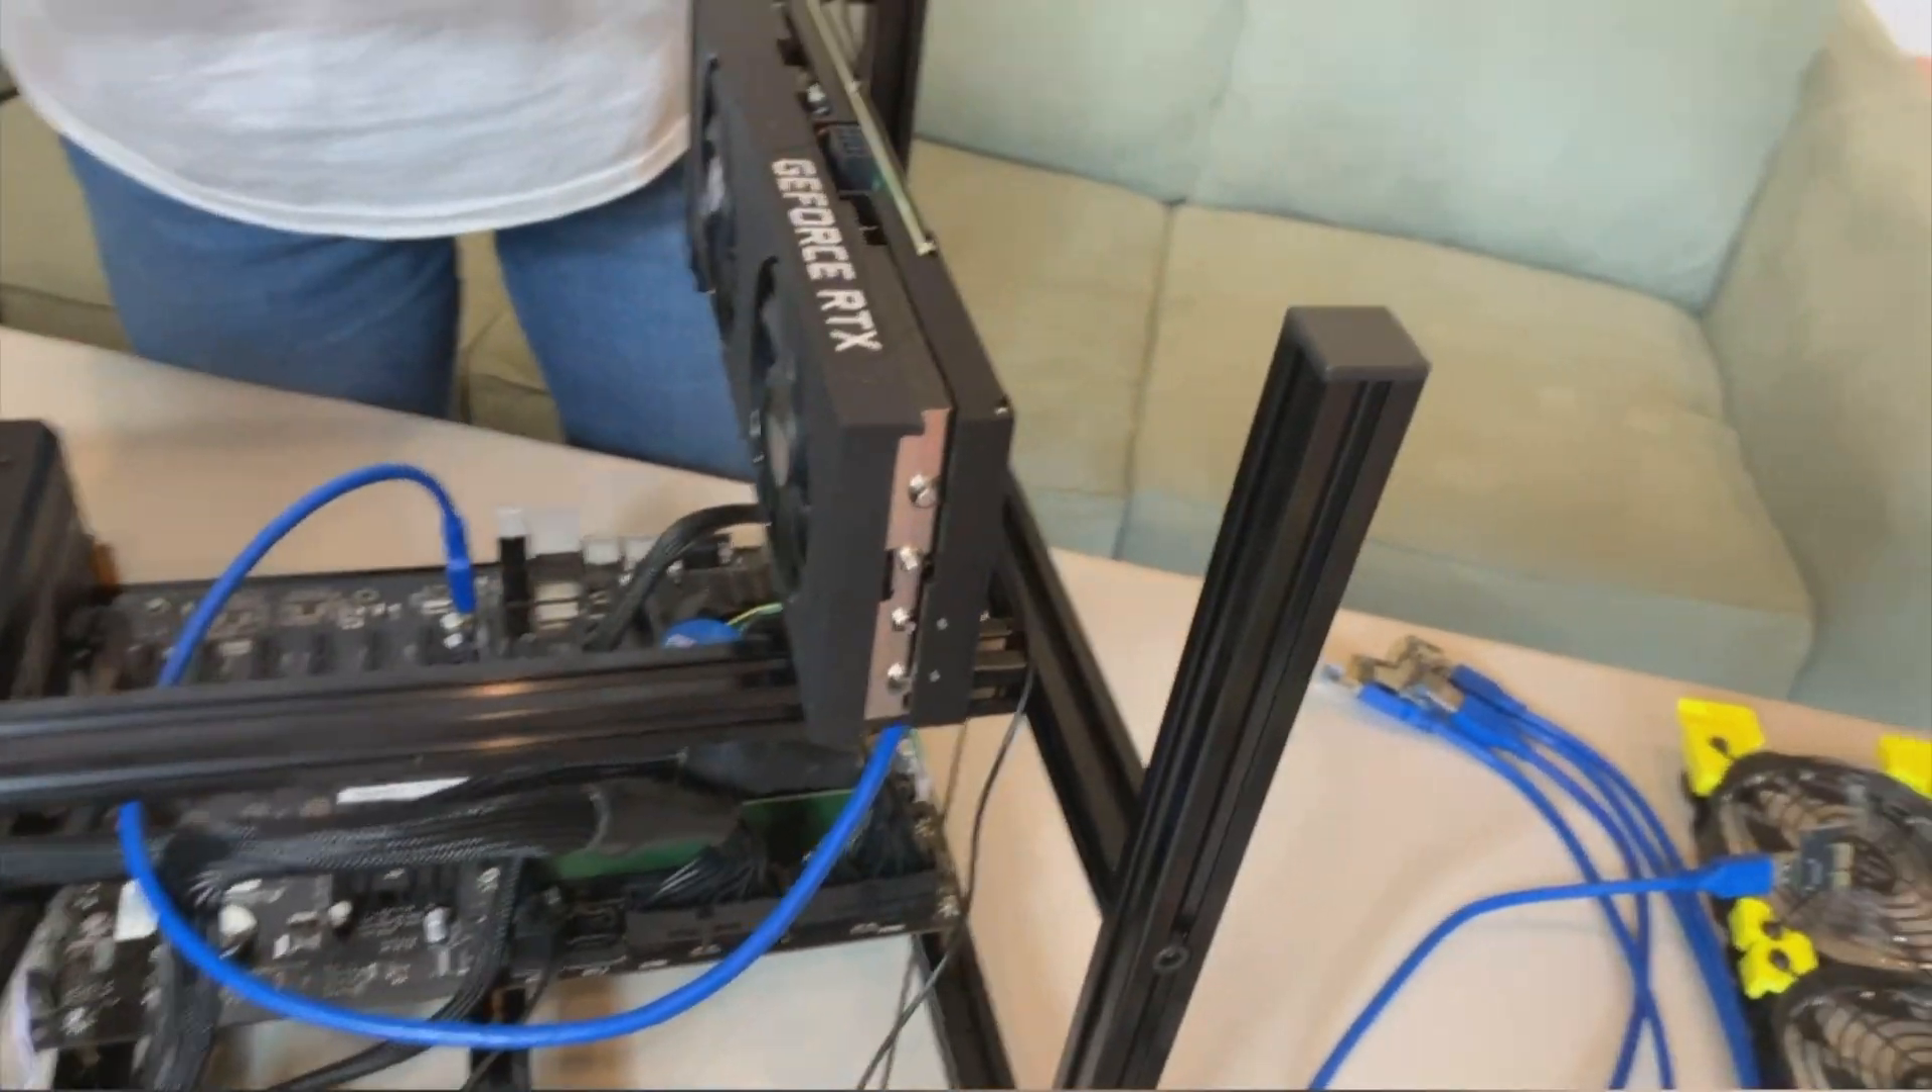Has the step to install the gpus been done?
No.